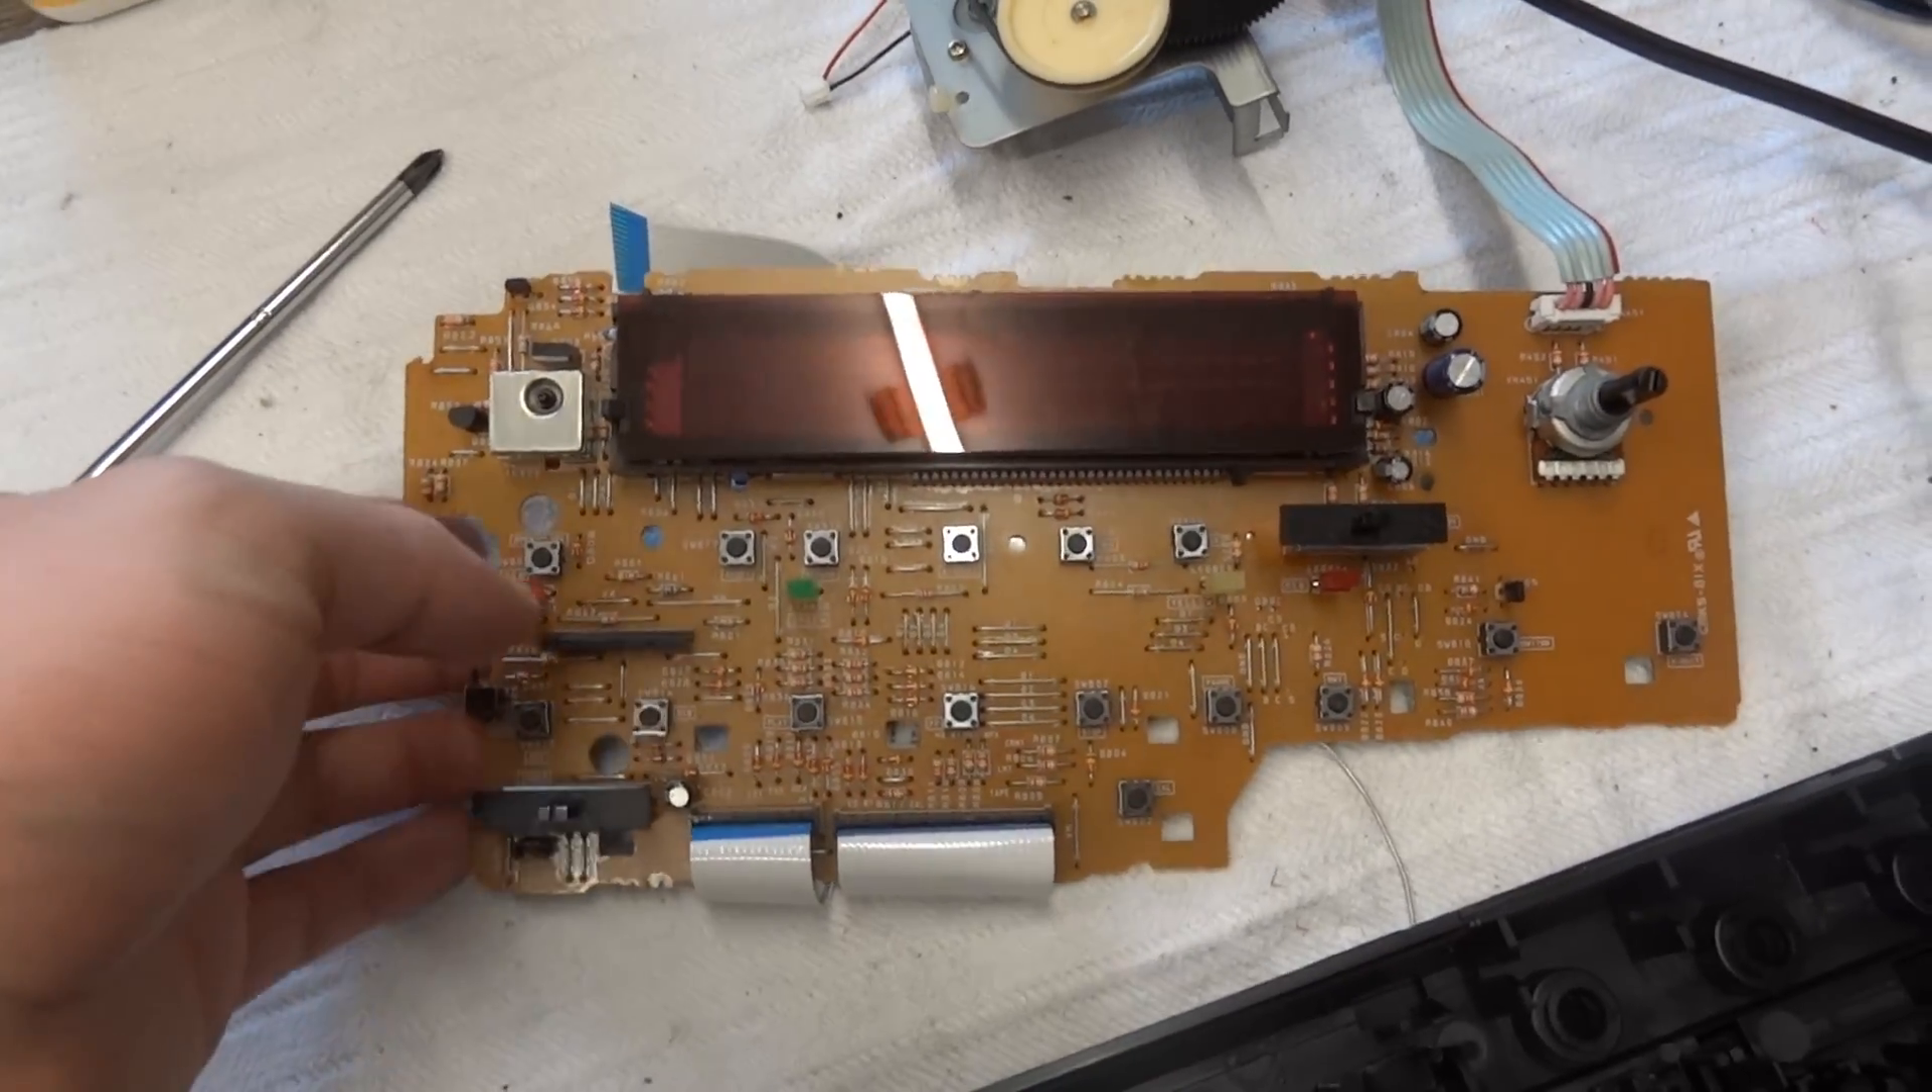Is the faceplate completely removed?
Yes.